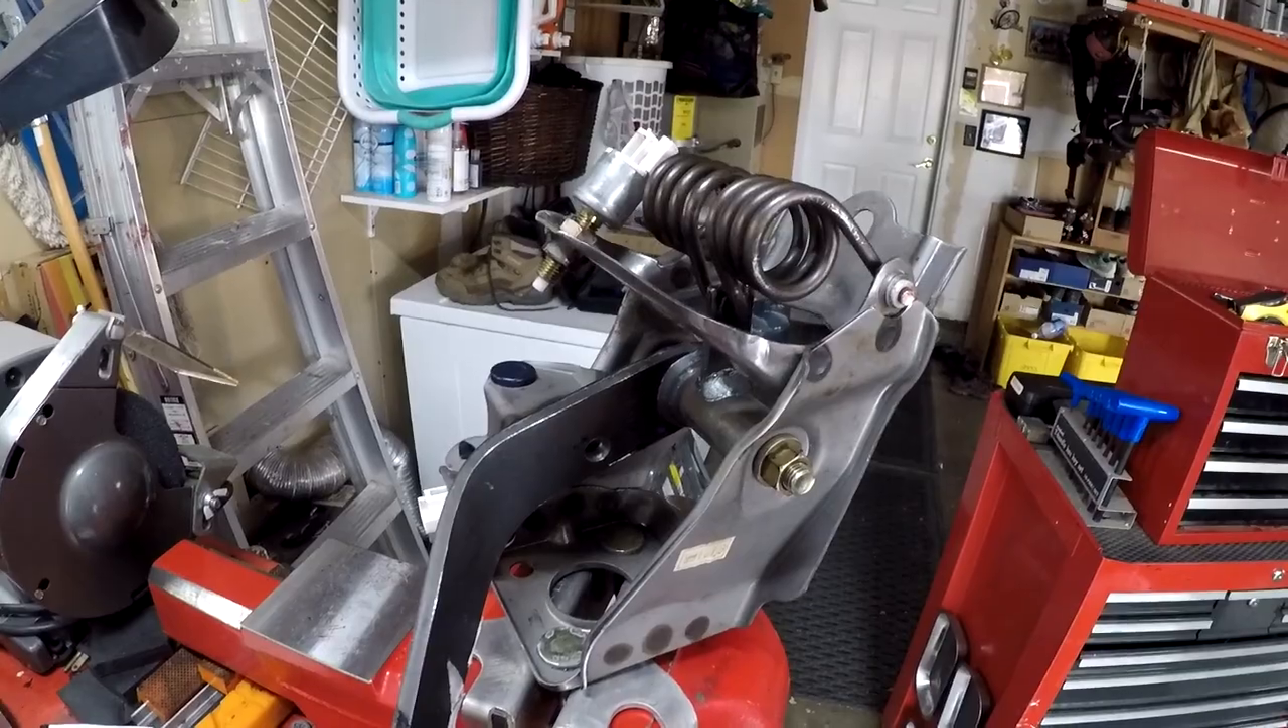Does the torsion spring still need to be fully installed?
No.